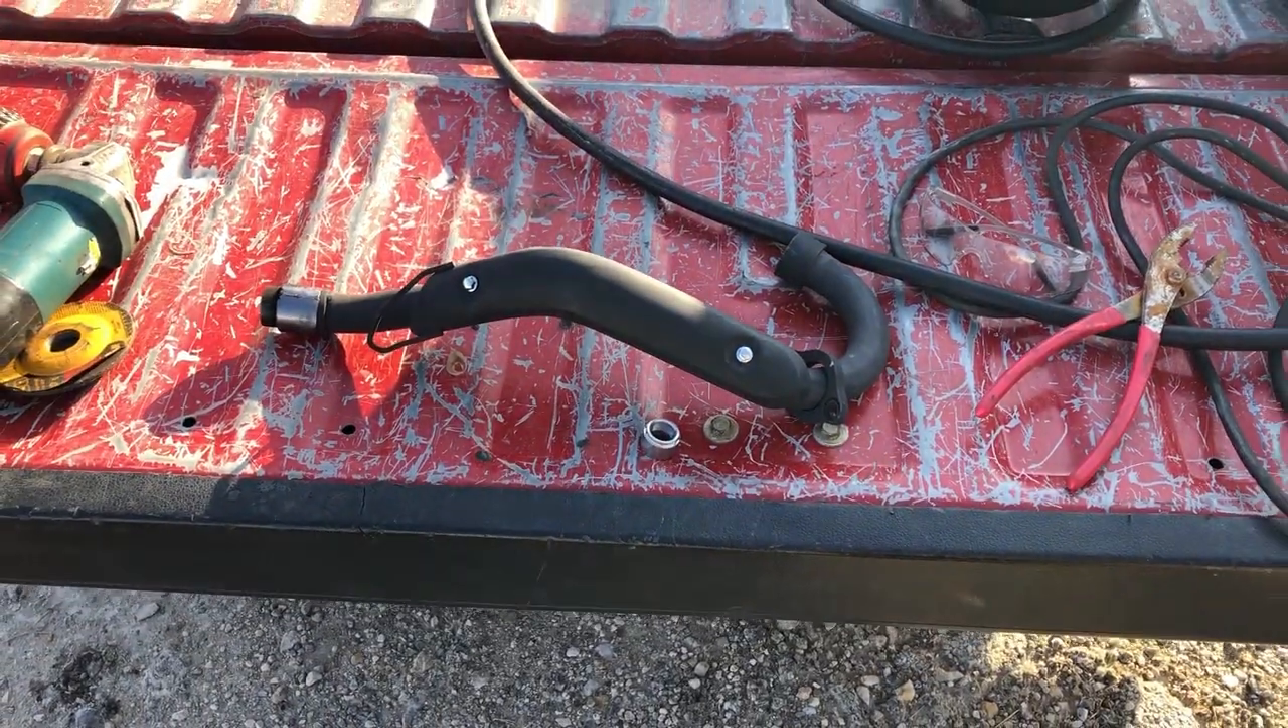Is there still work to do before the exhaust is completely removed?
No.